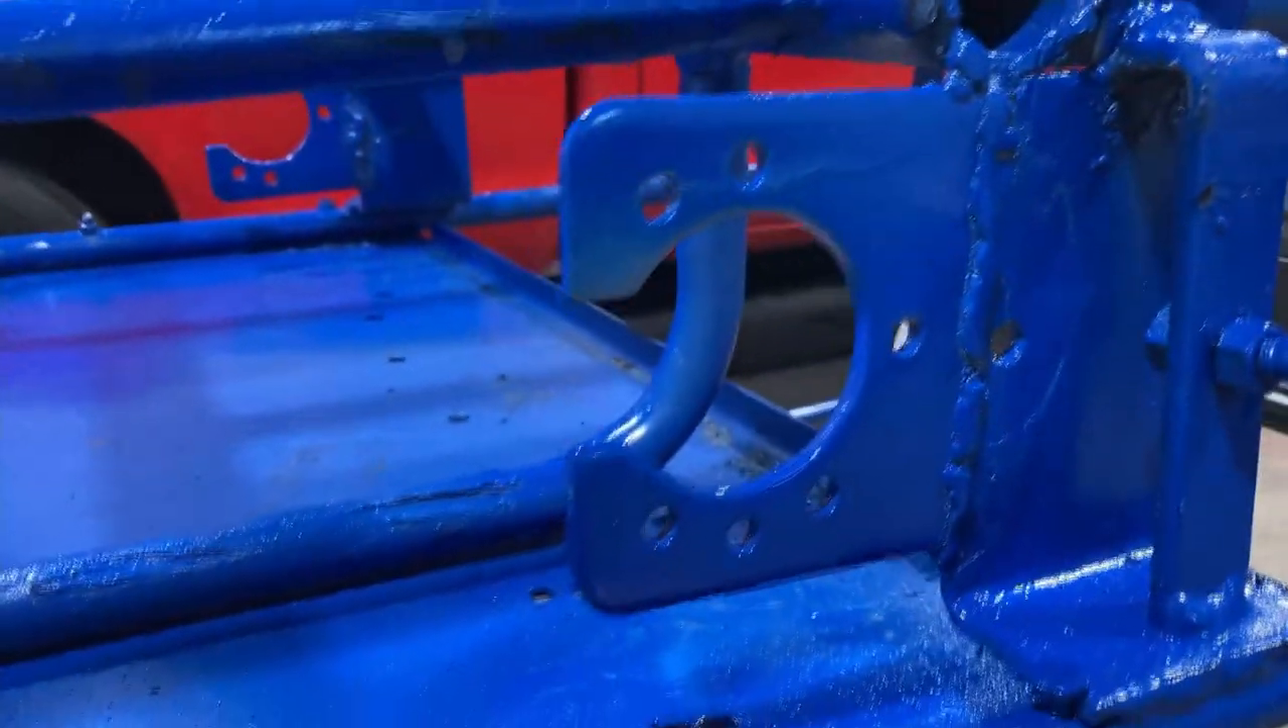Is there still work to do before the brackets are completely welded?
No.